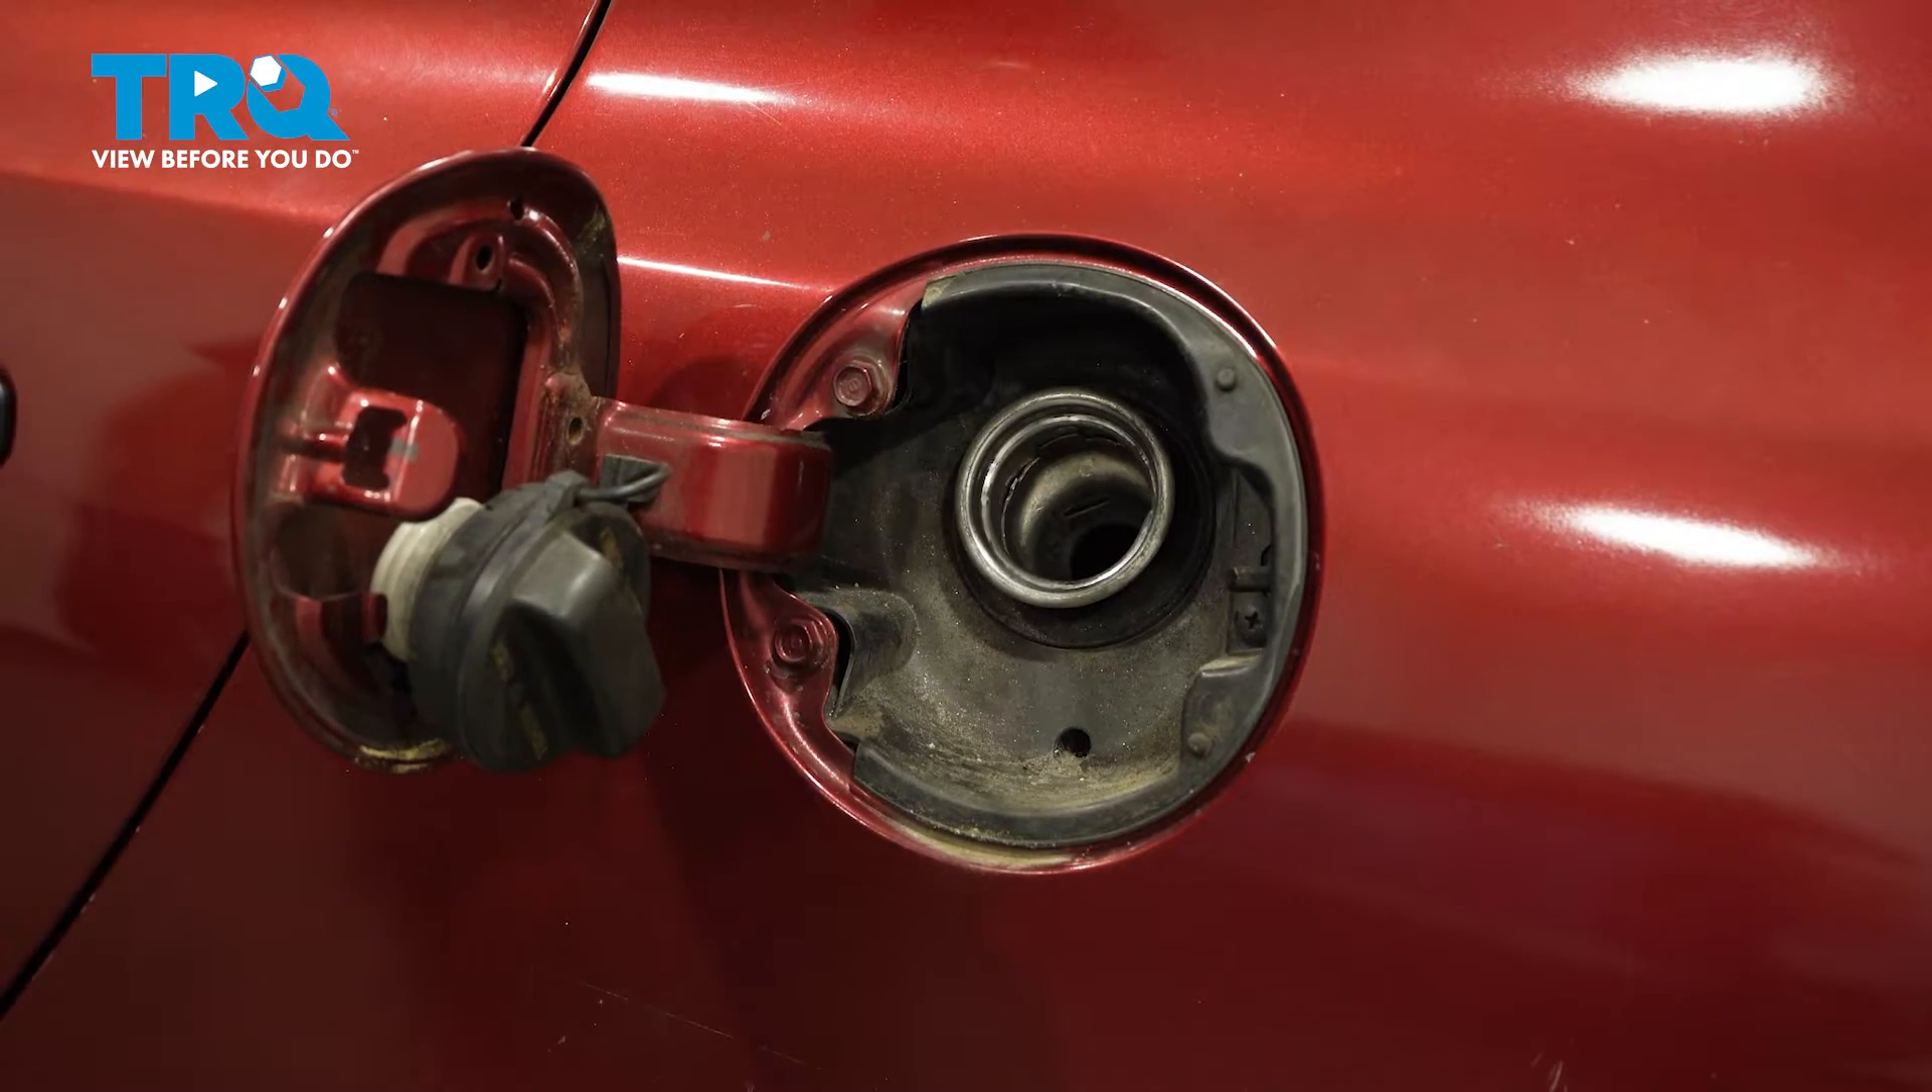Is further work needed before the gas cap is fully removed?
No.